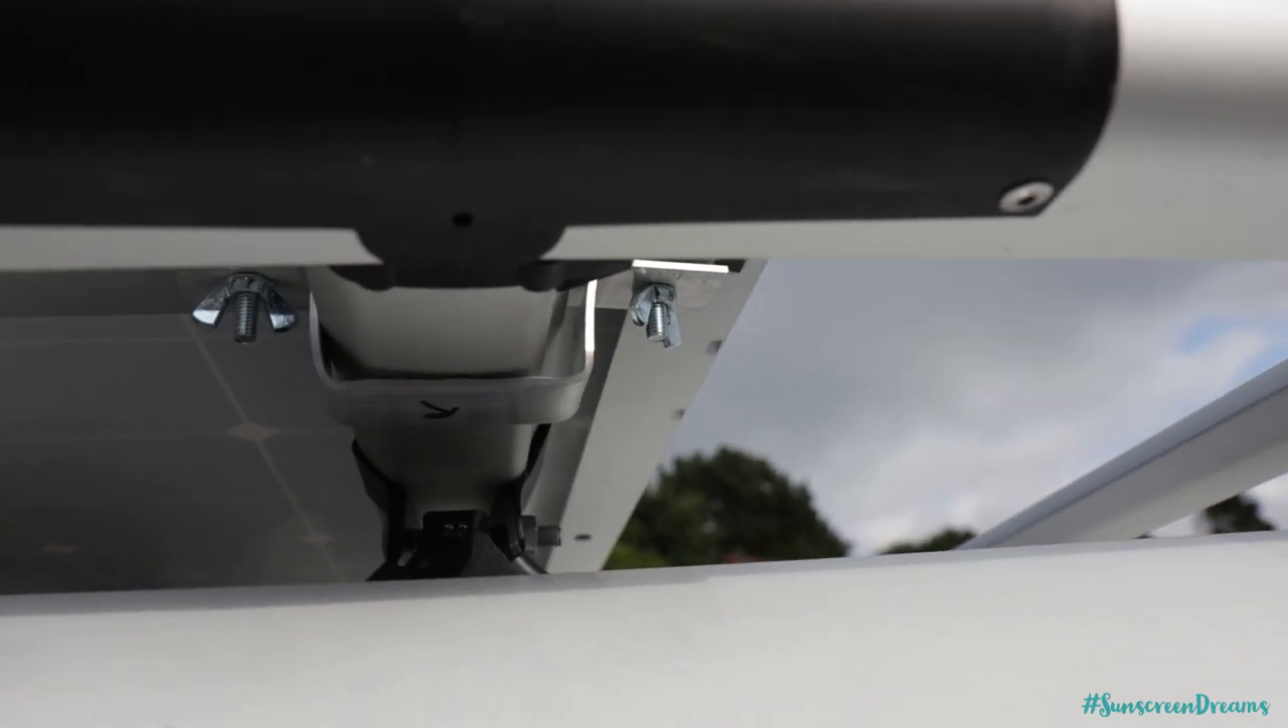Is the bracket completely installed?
Yes.